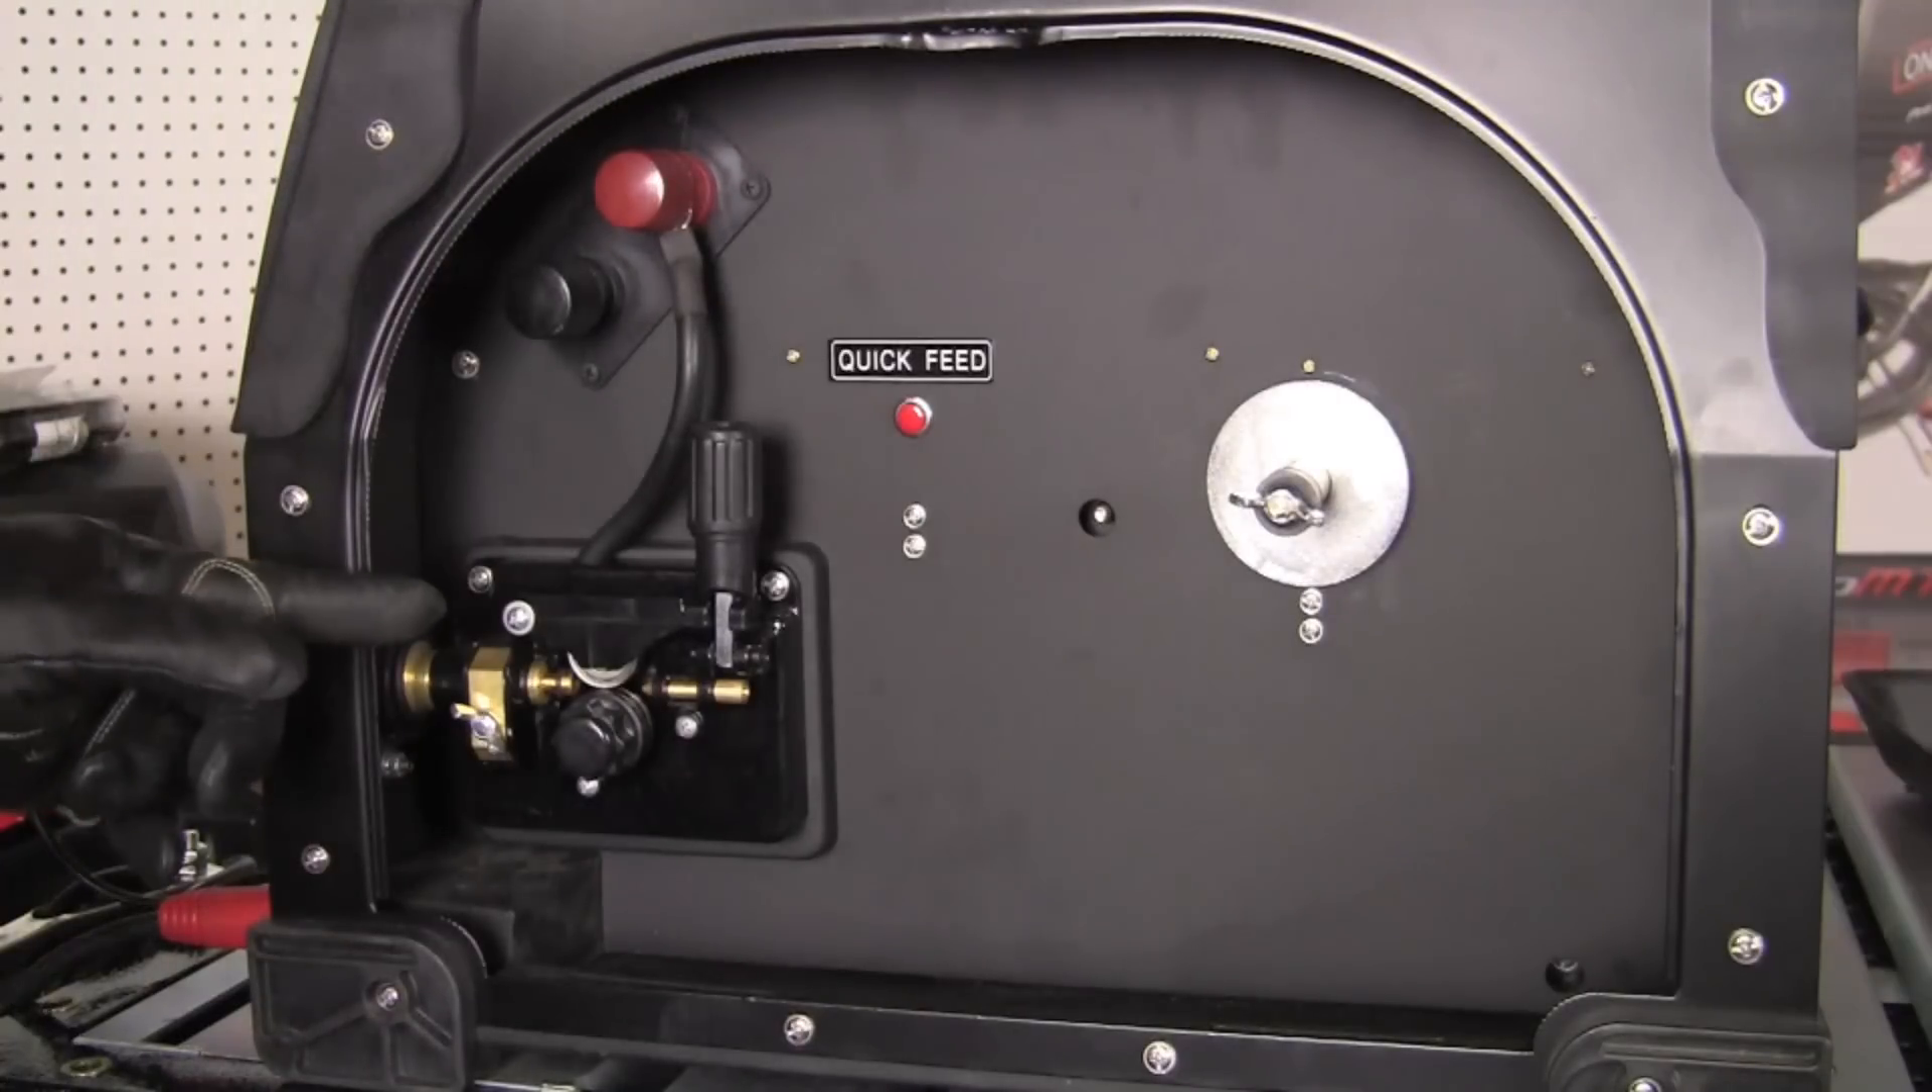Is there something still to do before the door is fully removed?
No.